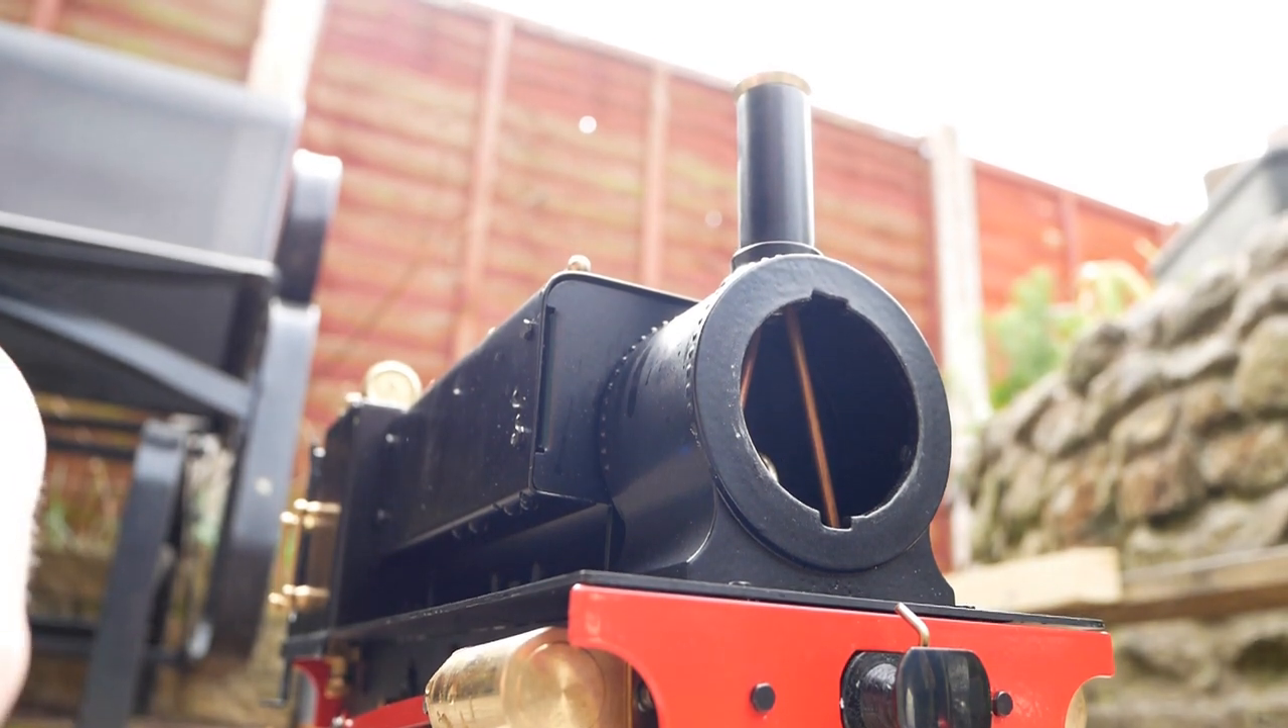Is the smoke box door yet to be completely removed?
No.